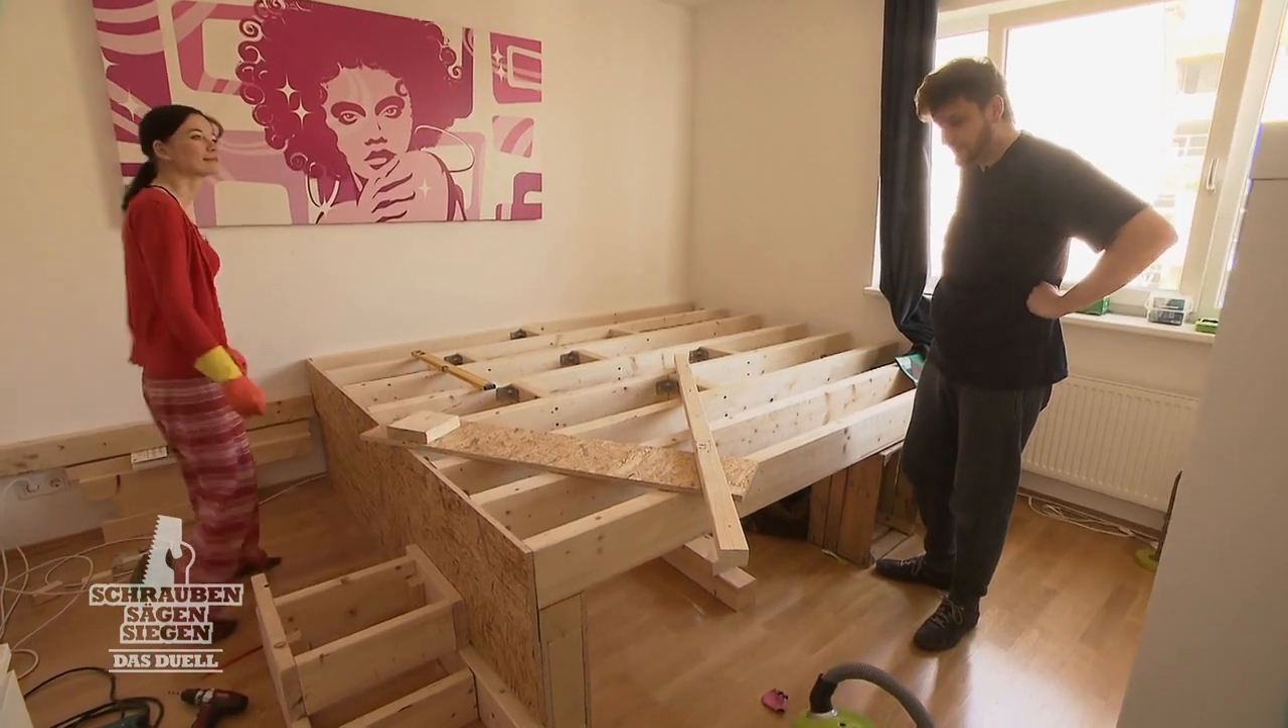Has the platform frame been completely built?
Yes.